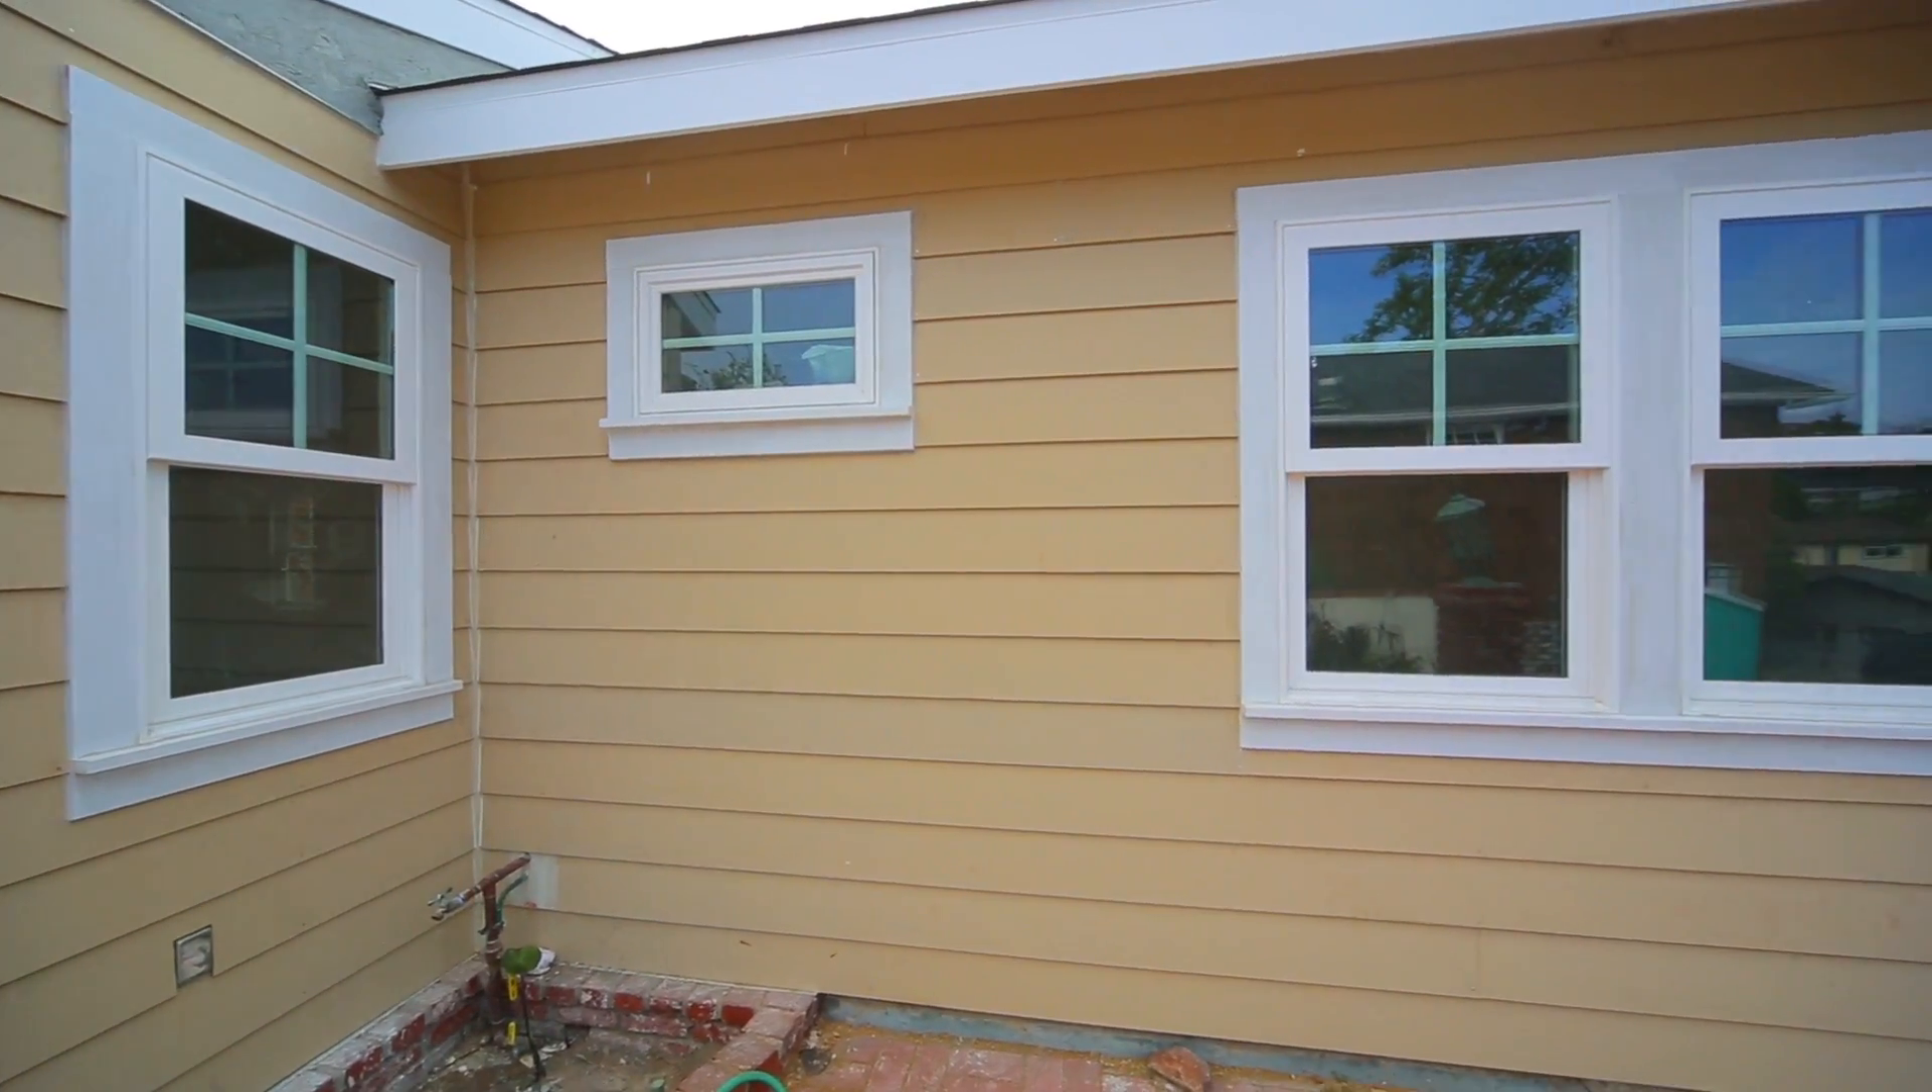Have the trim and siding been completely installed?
Yes.